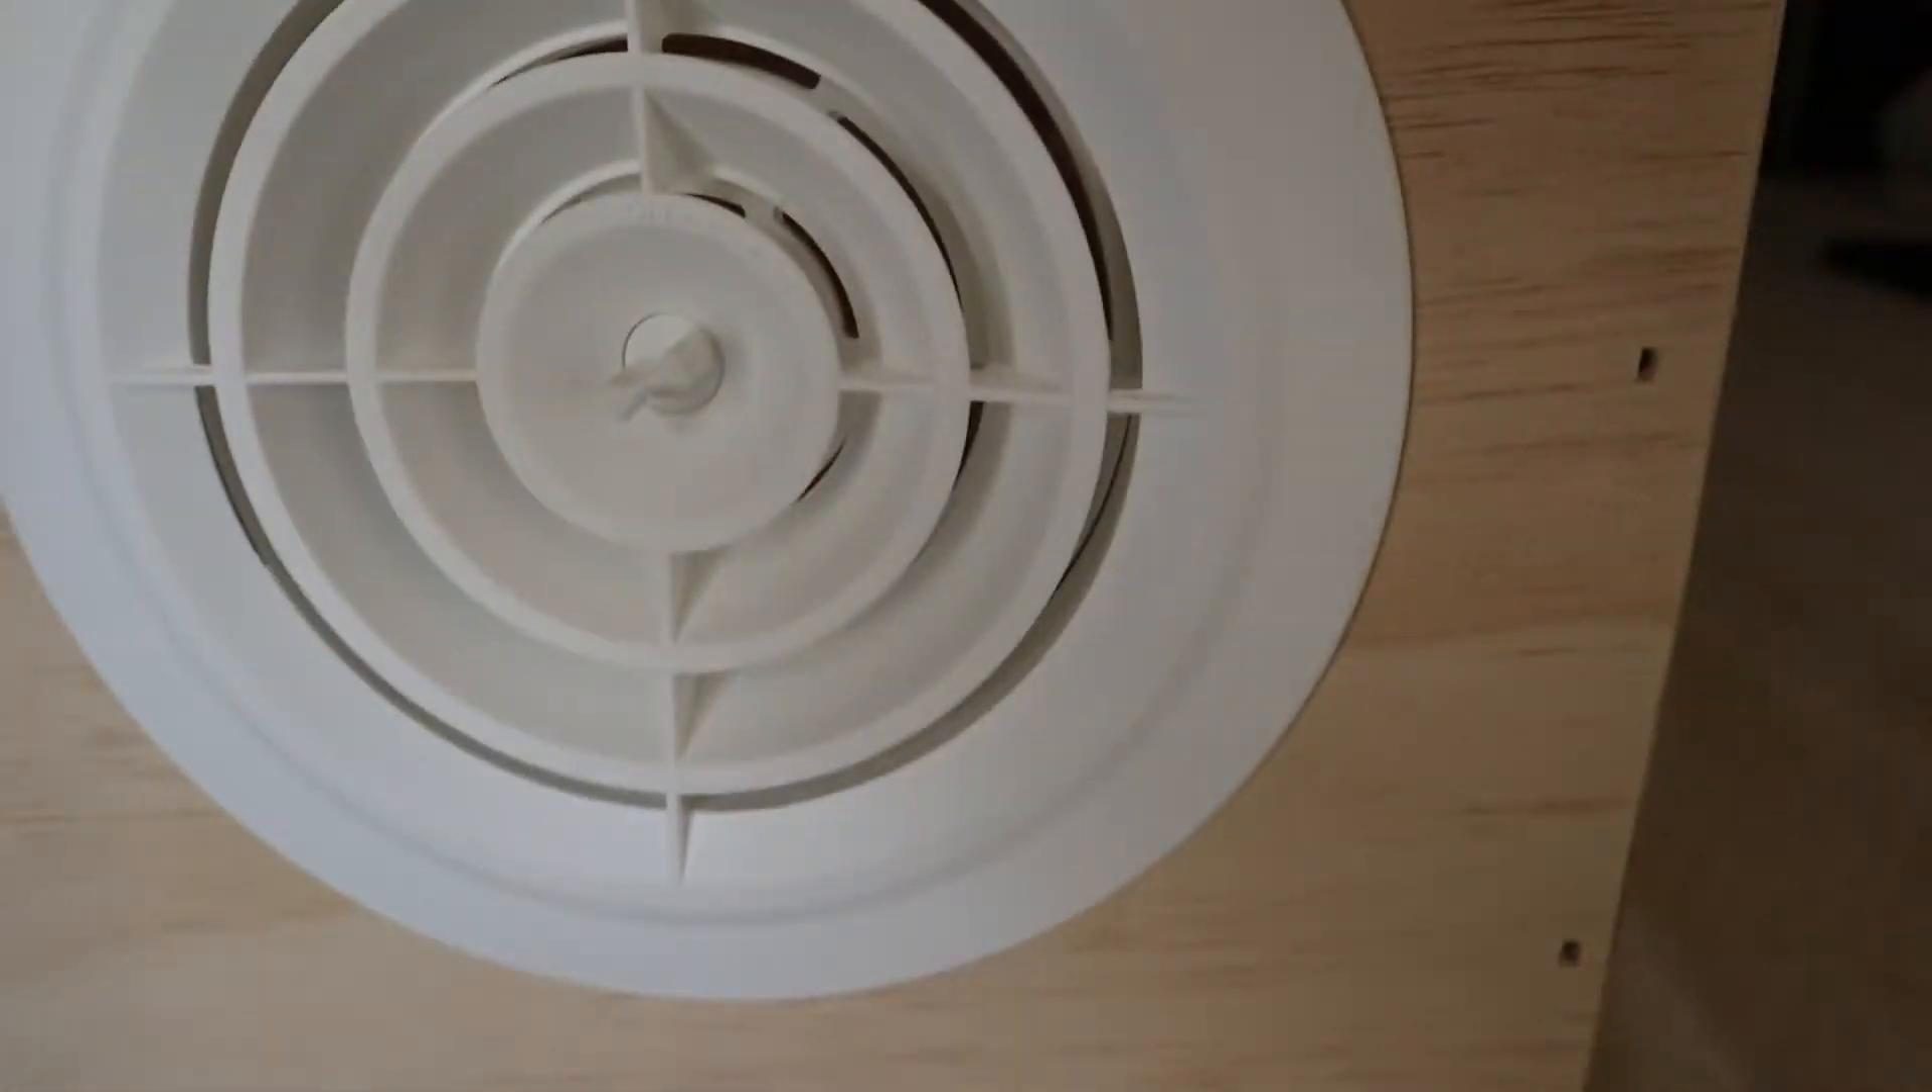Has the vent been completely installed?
Yes.